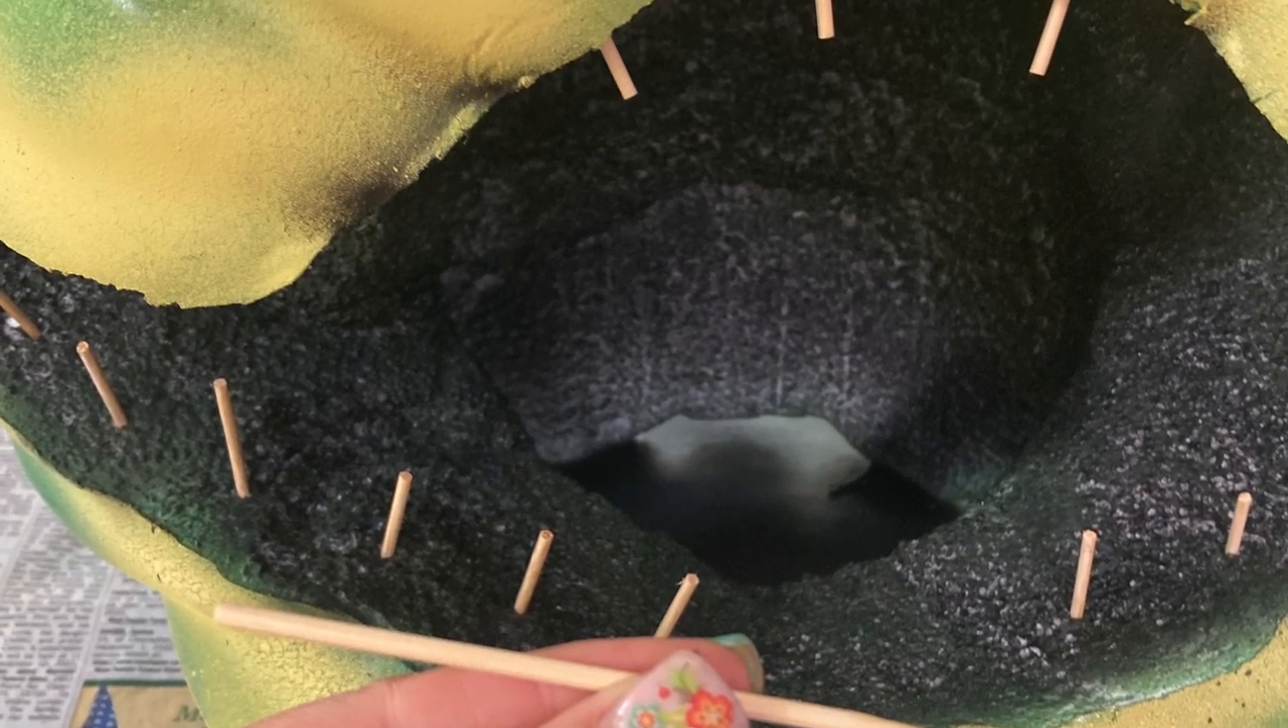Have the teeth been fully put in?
No.